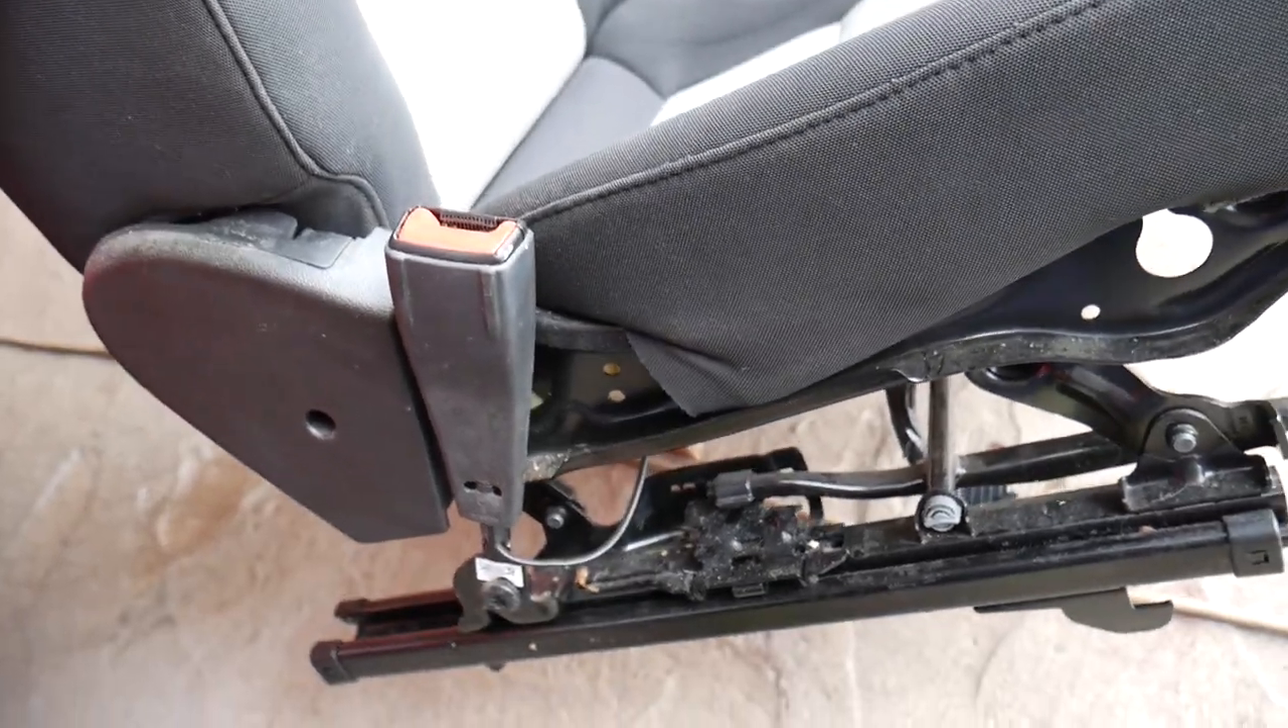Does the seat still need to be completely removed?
No.